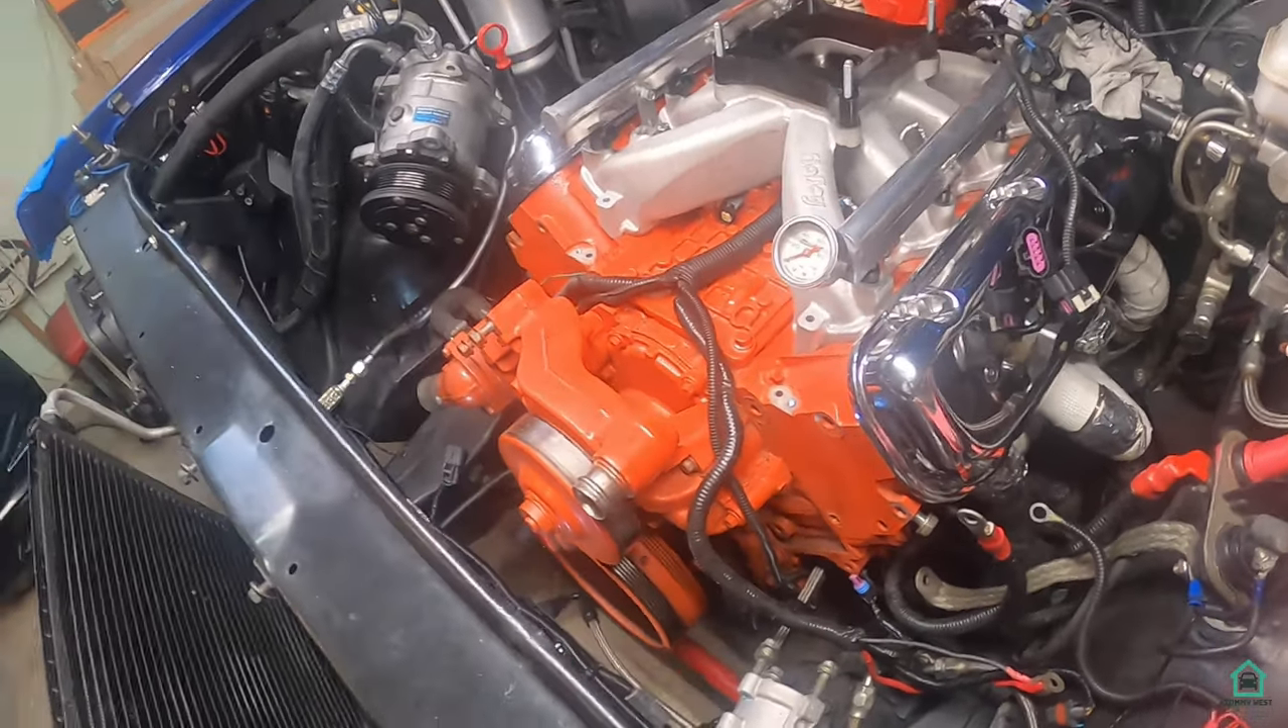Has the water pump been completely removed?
No.